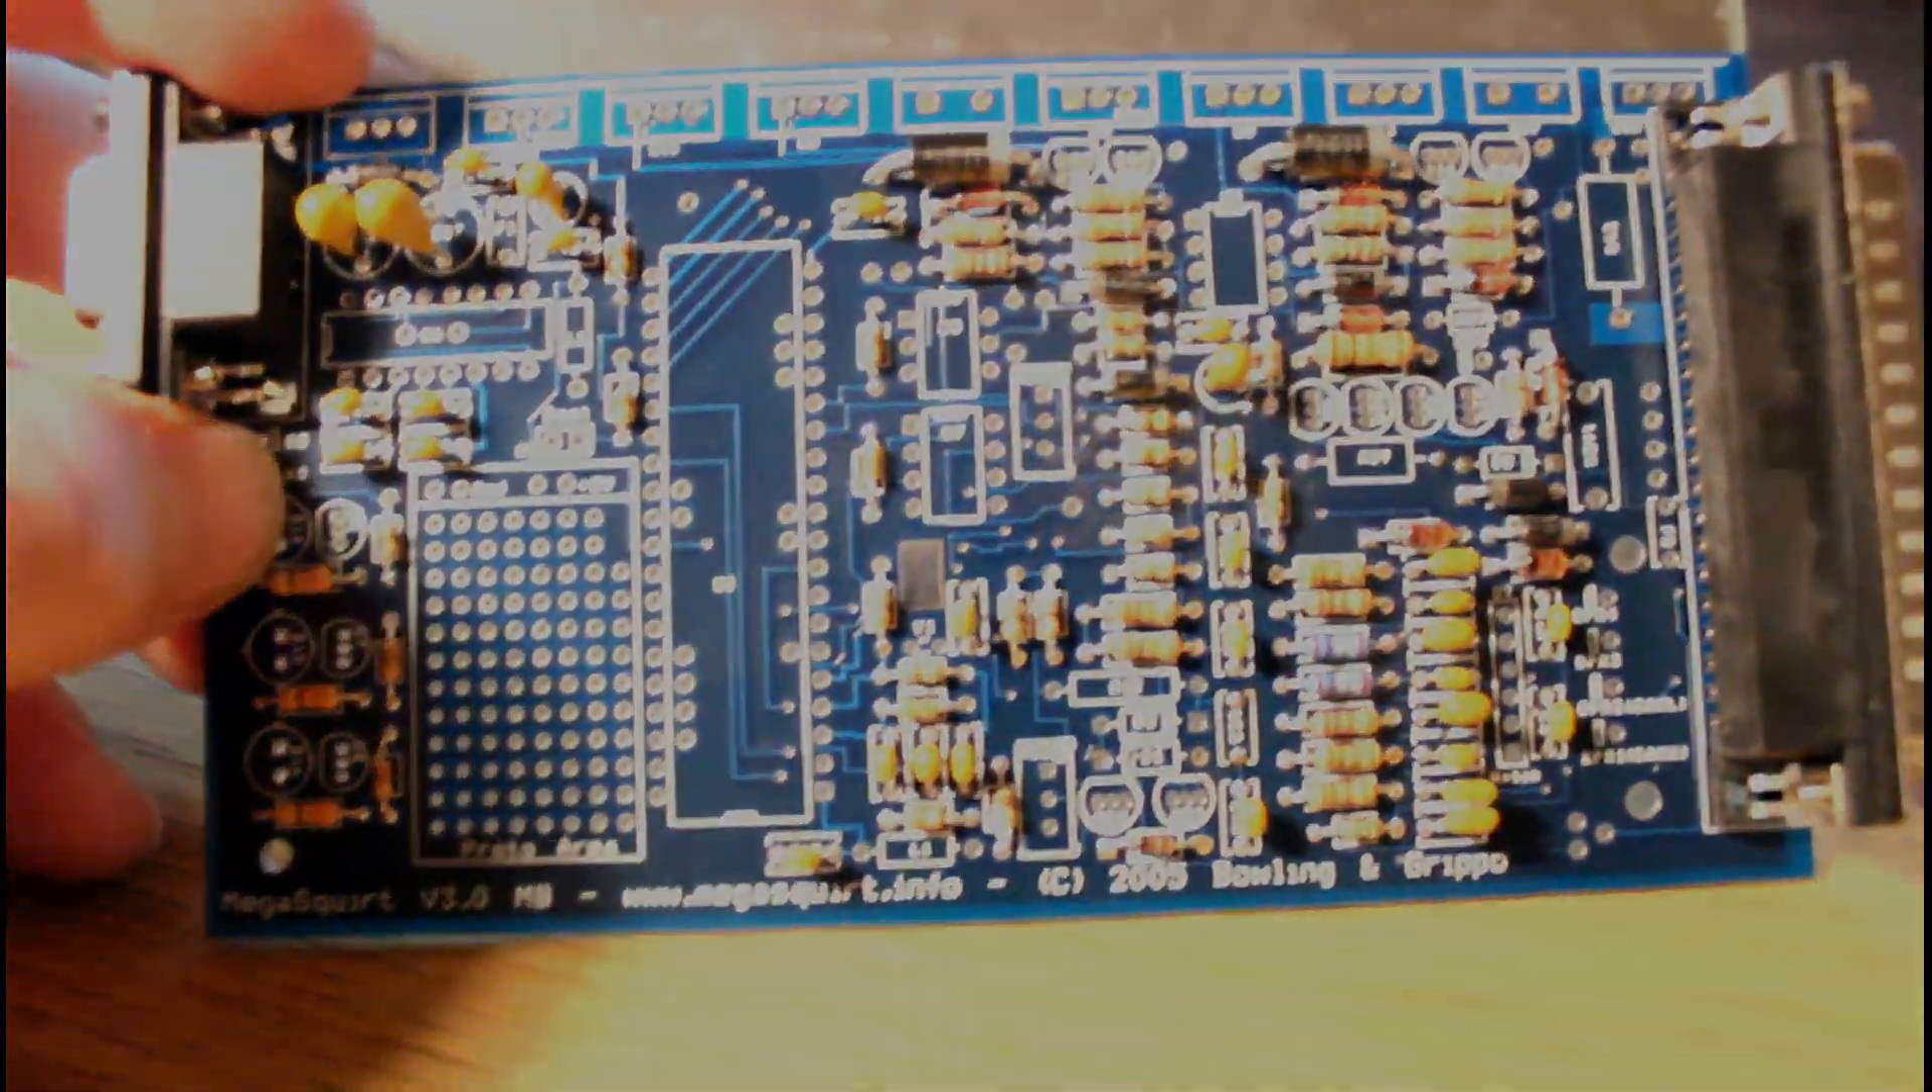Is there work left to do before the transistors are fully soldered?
Yes.